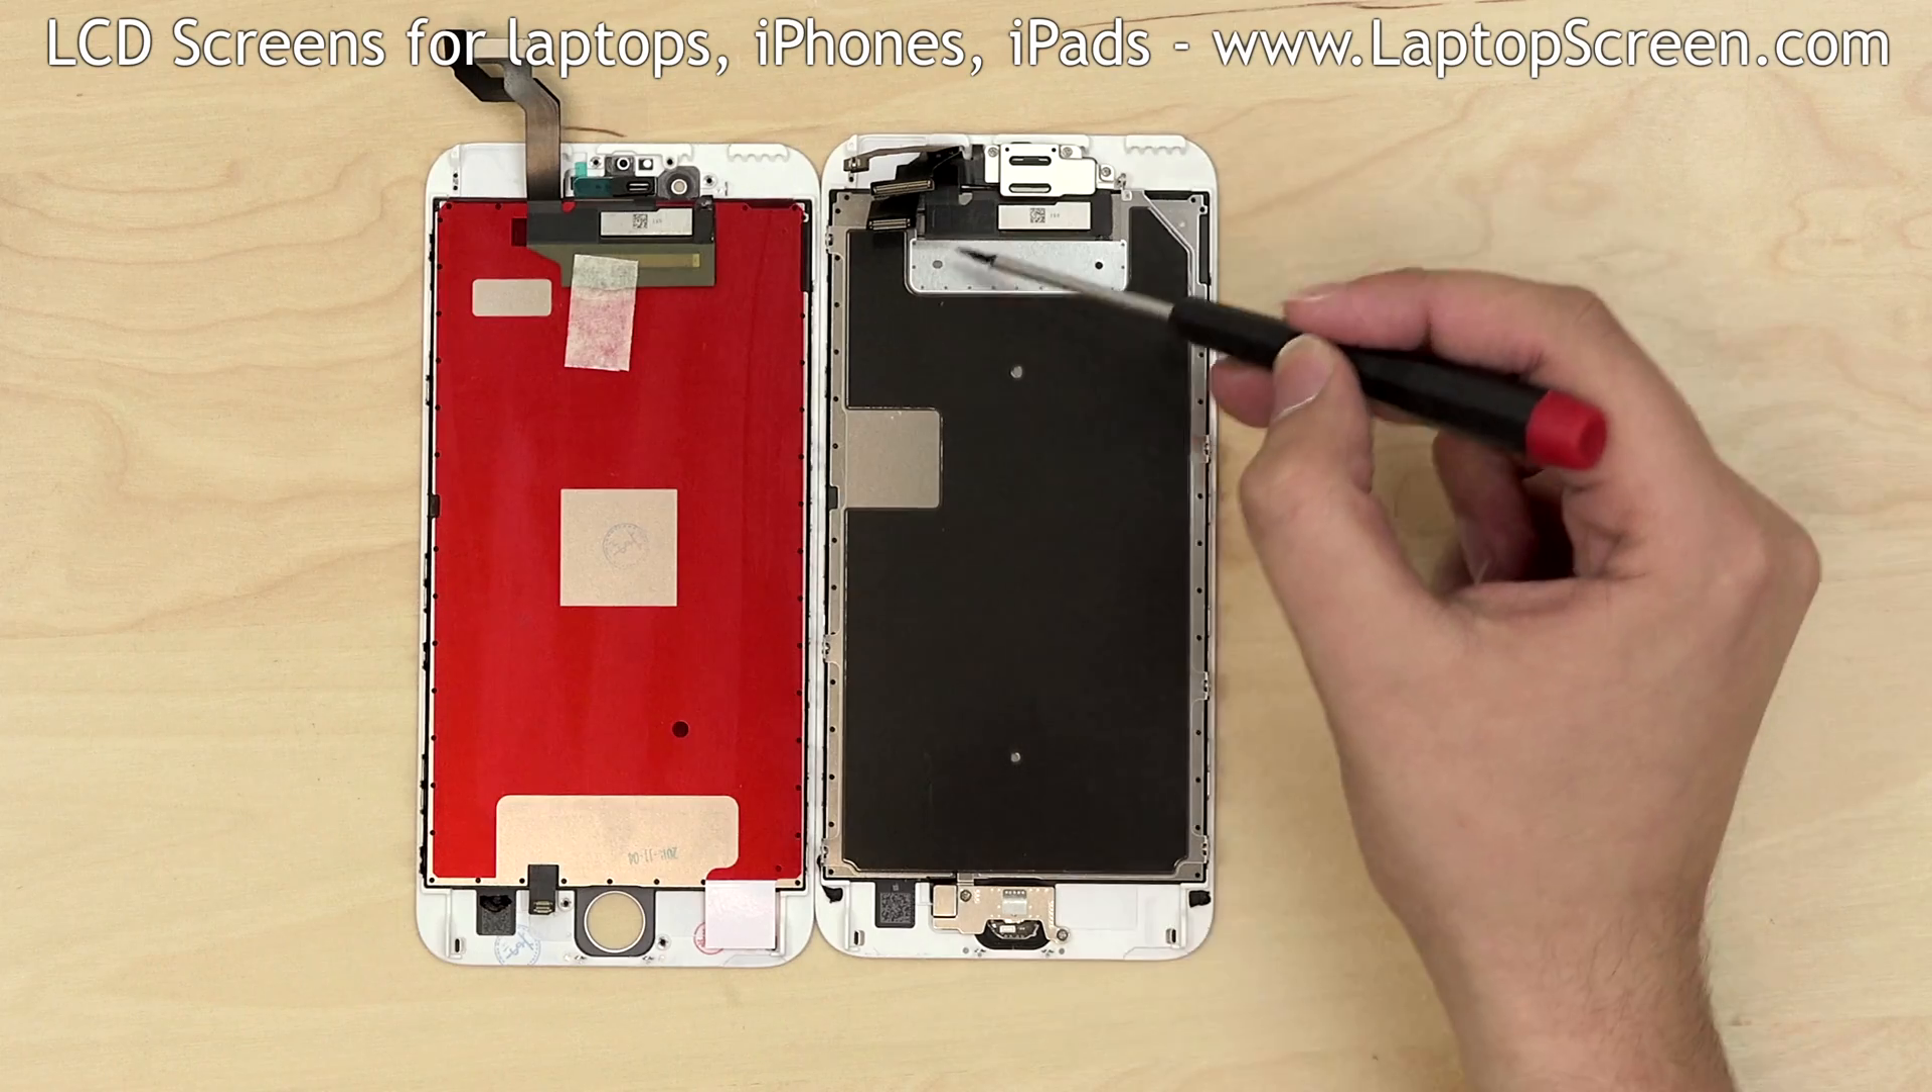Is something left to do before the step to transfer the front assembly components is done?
Yes.